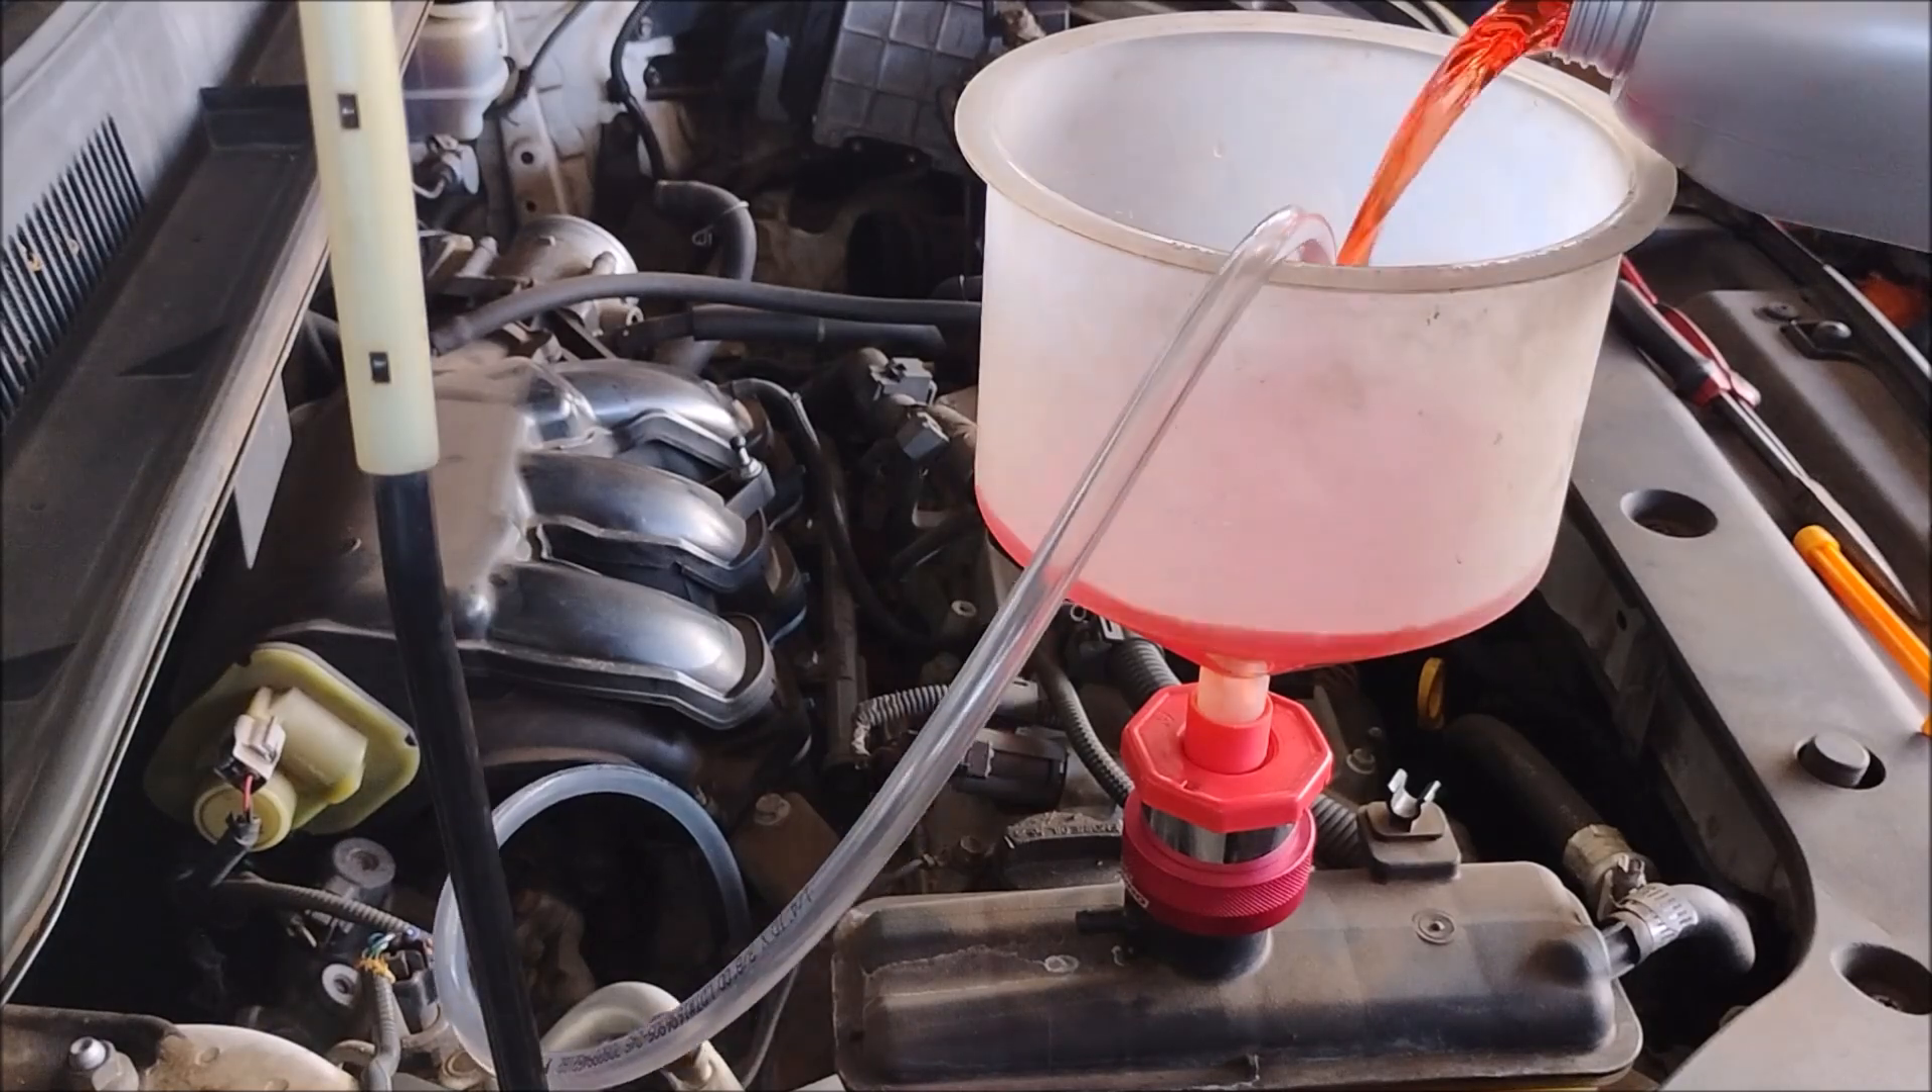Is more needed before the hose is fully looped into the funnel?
No.